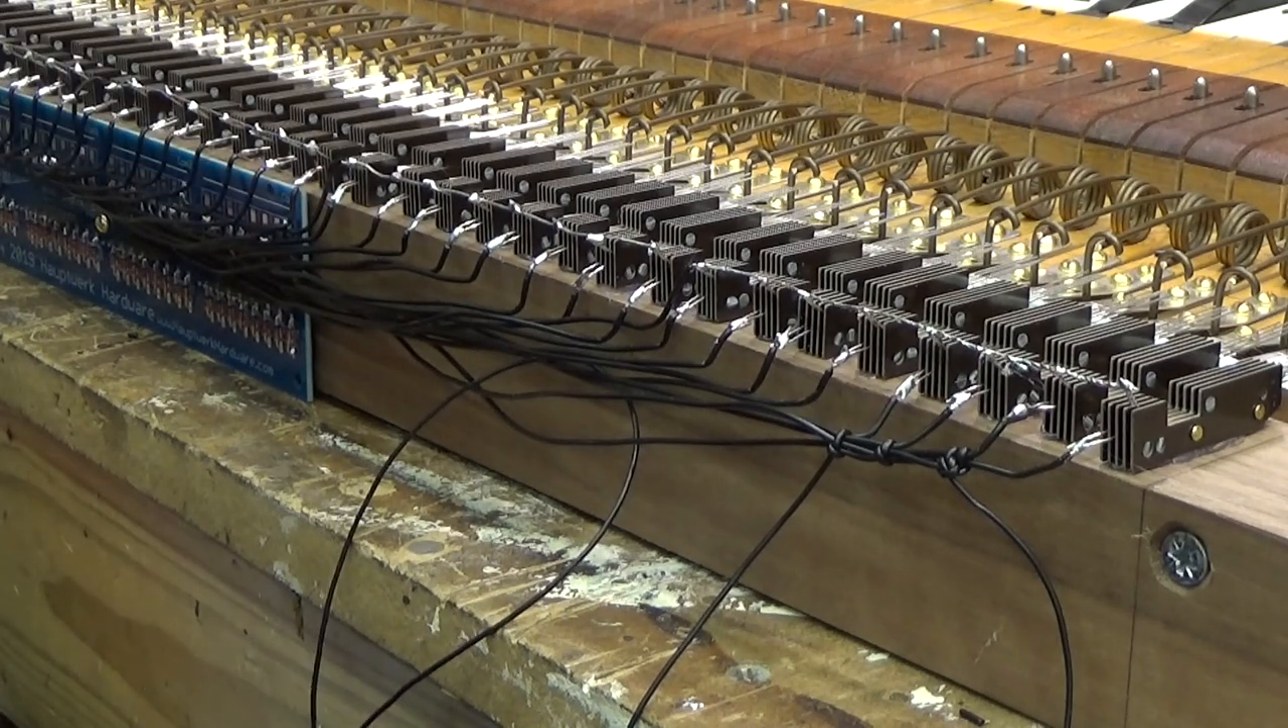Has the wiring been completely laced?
No.